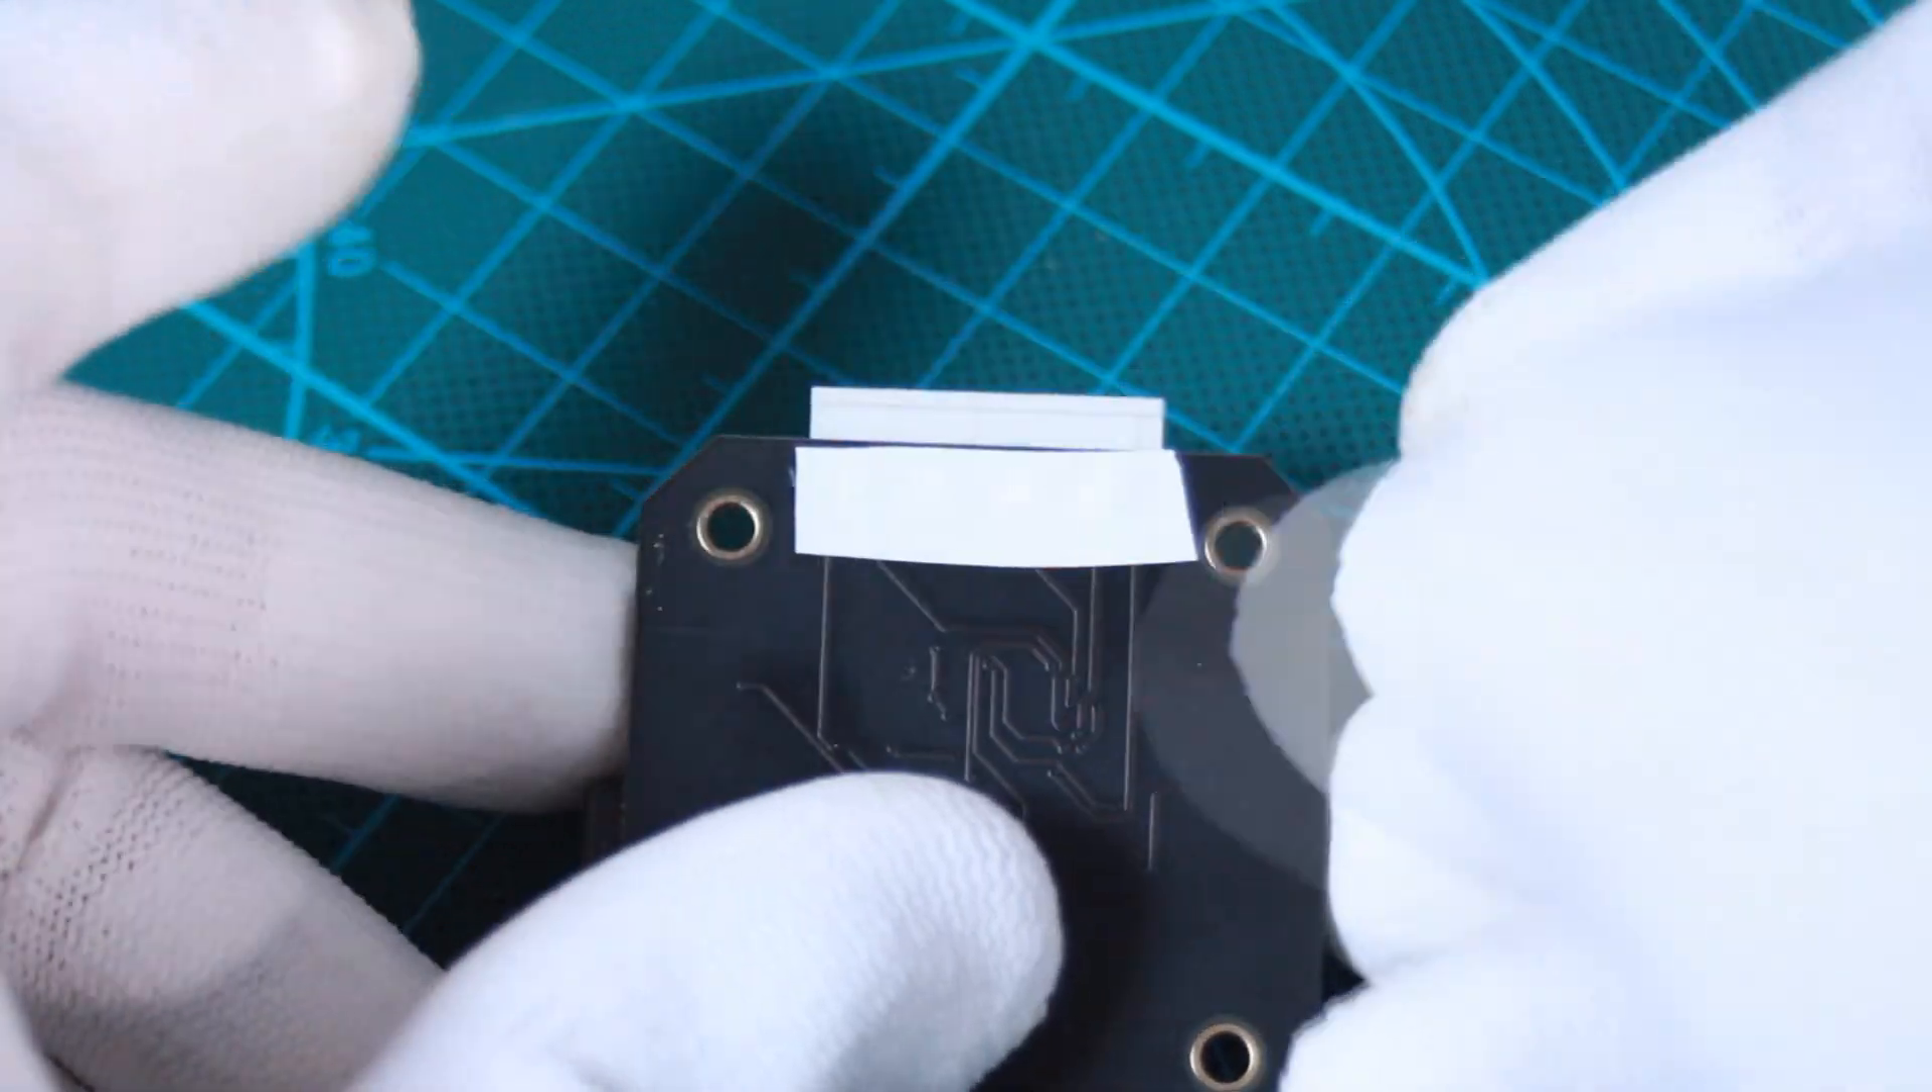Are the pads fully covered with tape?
Yes.